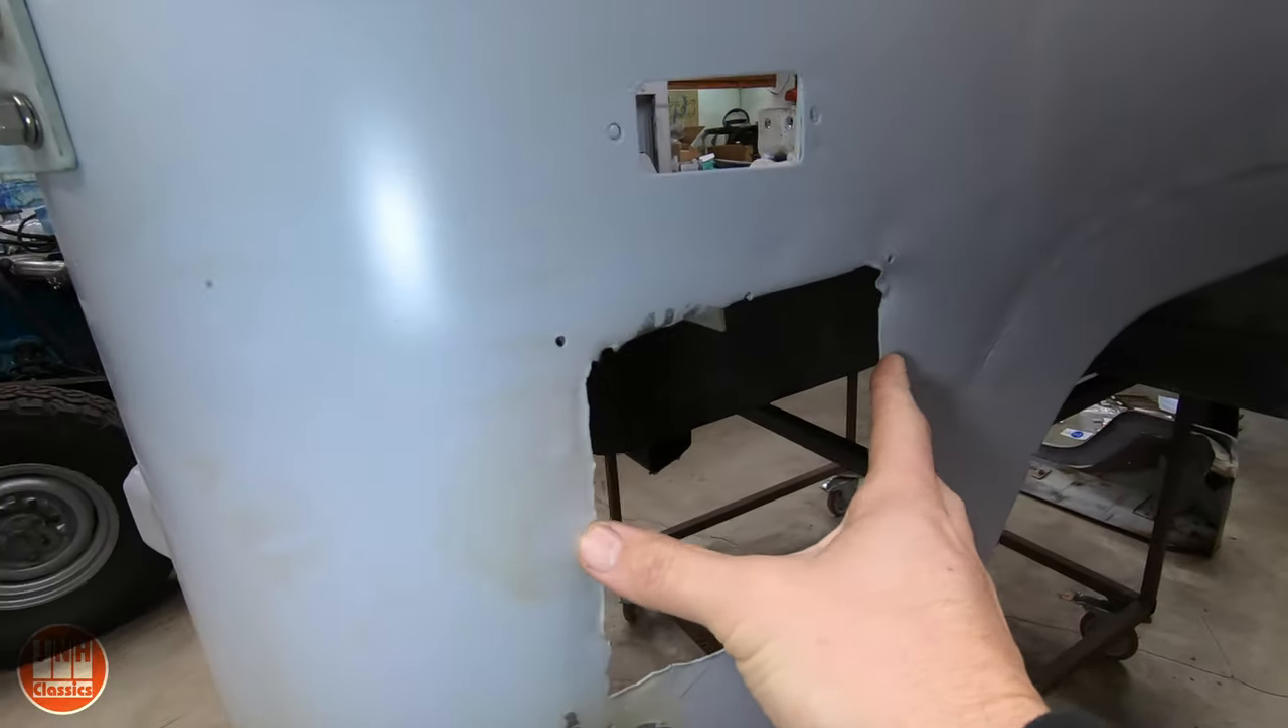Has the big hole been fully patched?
No.